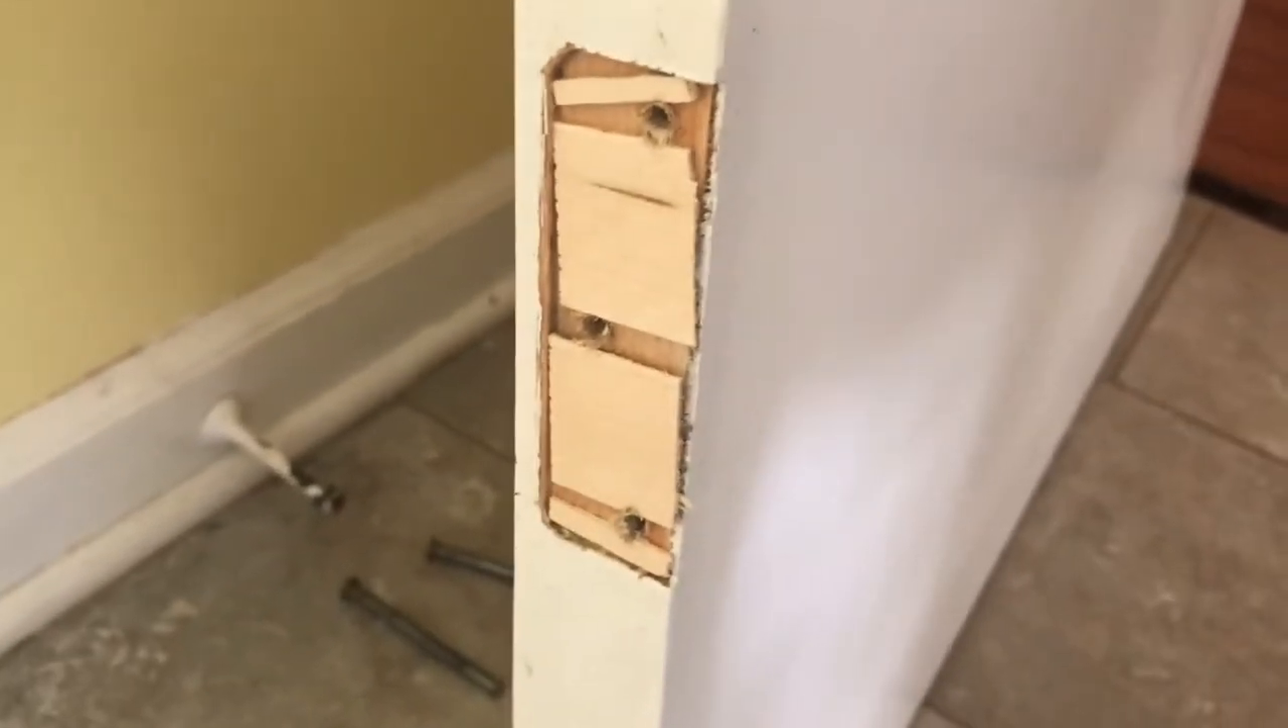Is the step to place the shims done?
Yes.